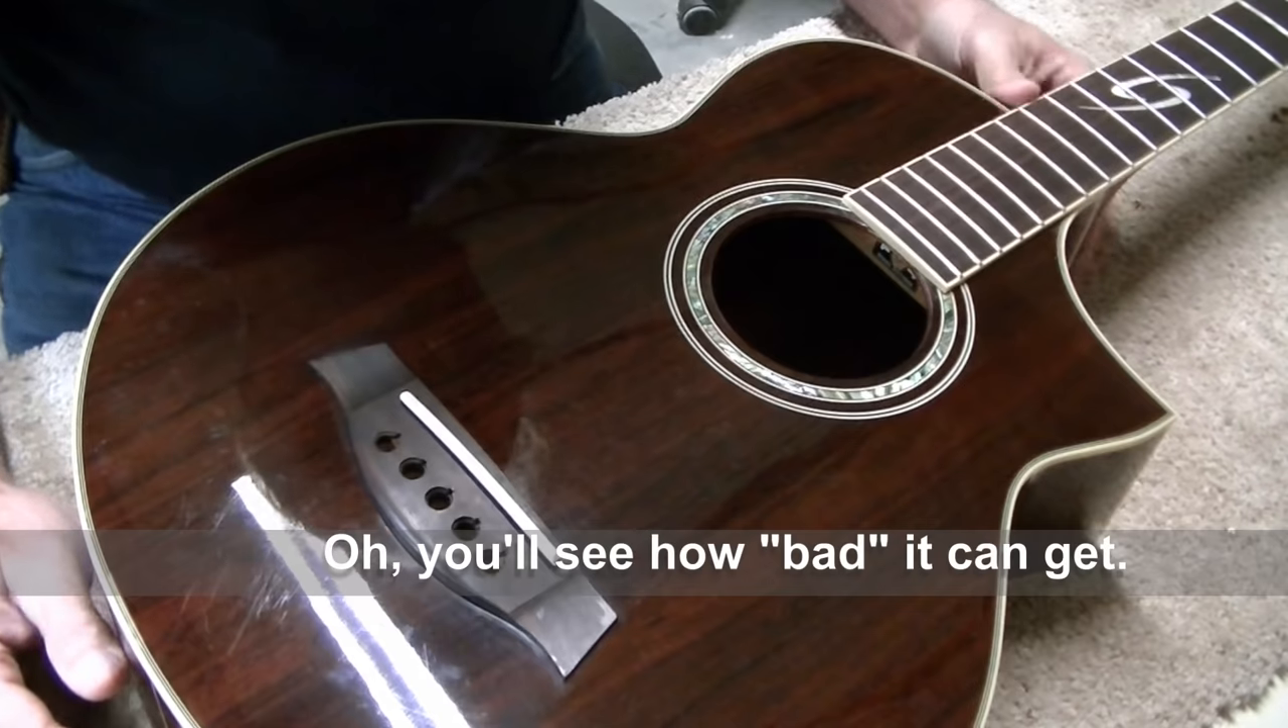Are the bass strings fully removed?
Yes.